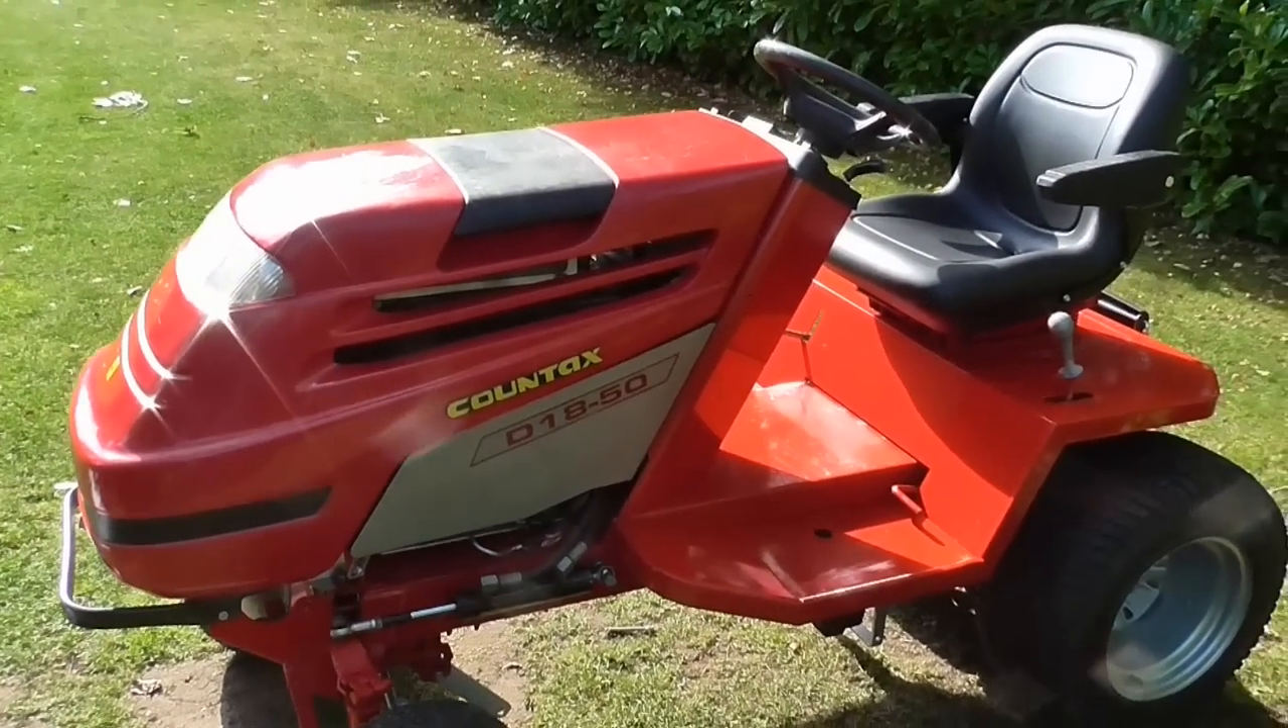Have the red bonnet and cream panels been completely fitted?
Yes.